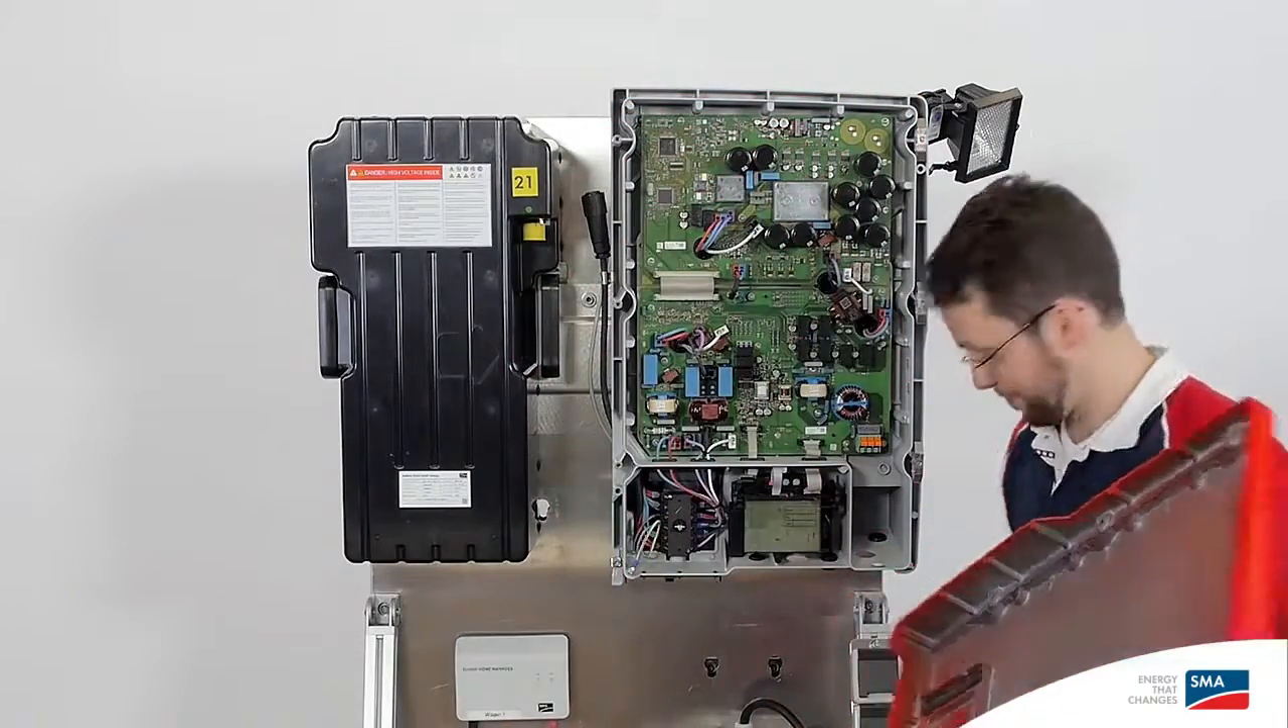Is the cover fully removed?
Yes.